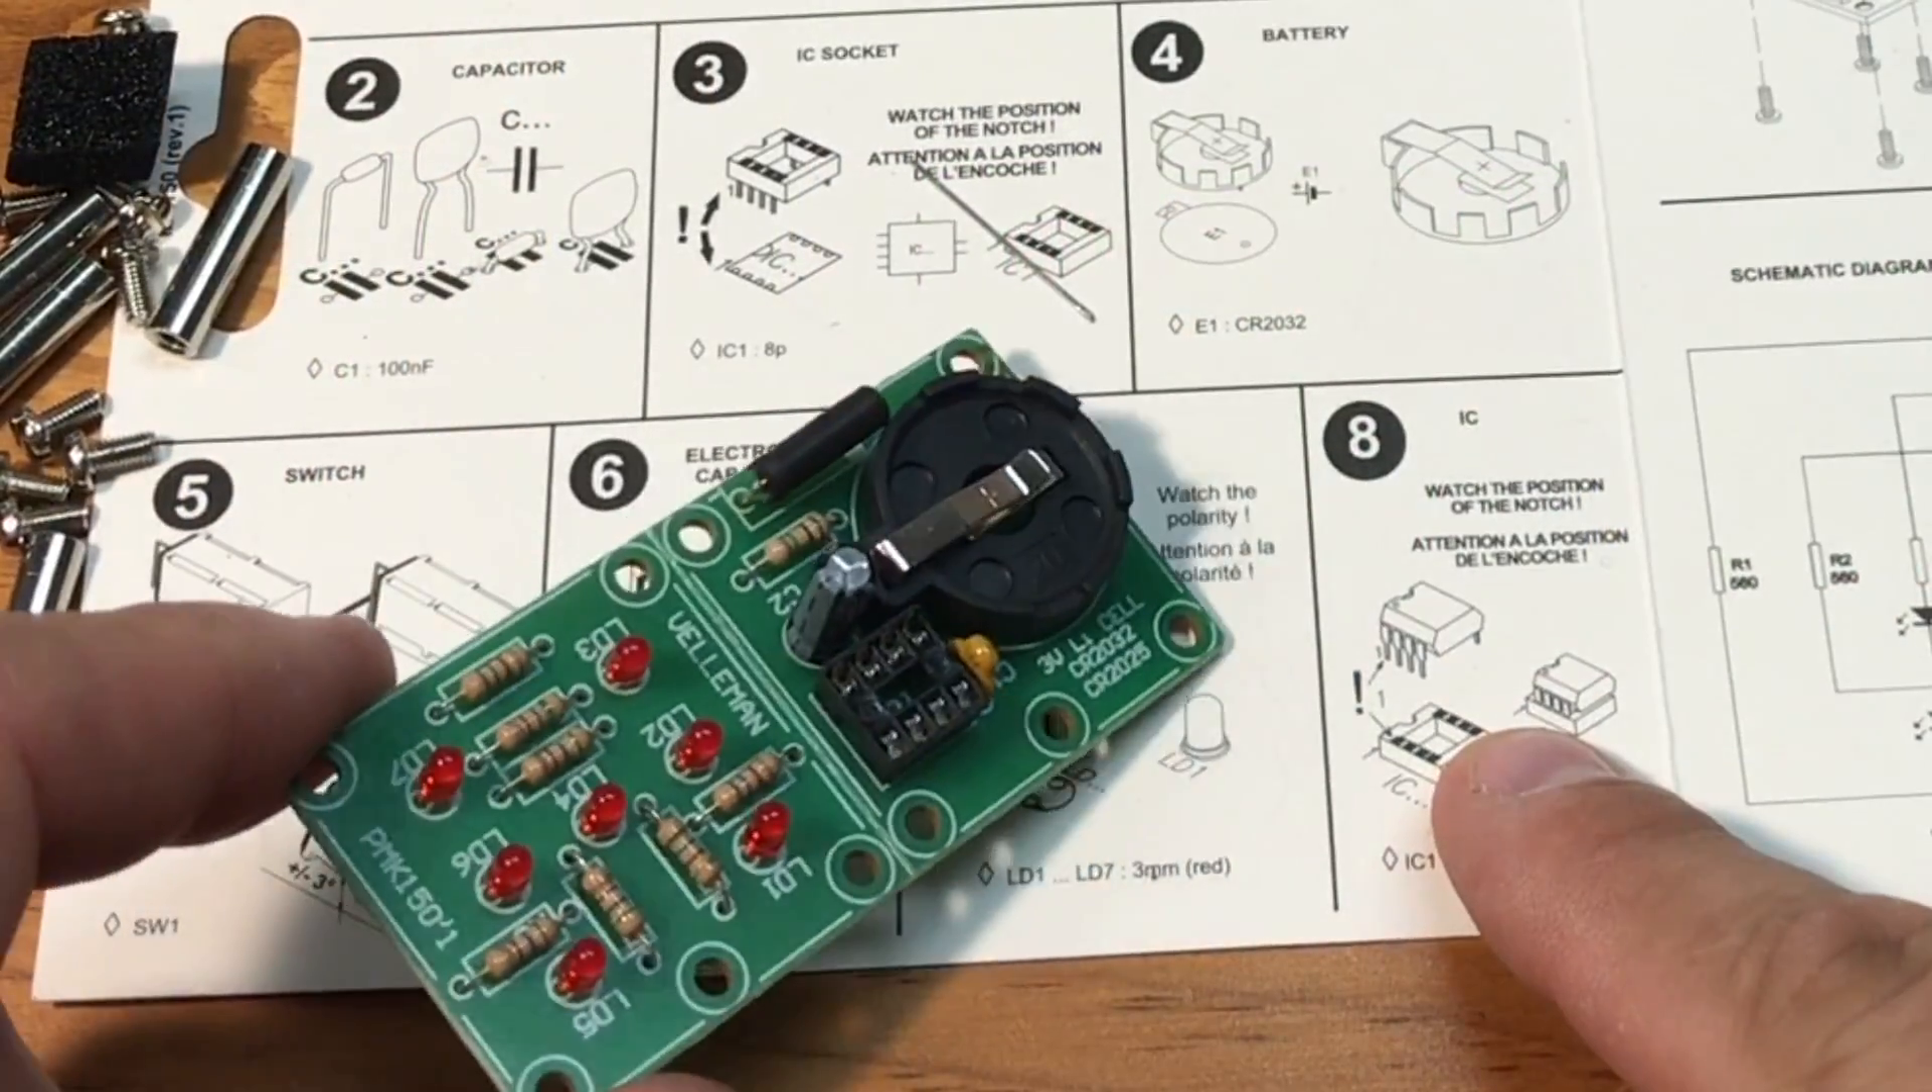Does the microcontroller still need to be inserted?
Yes.